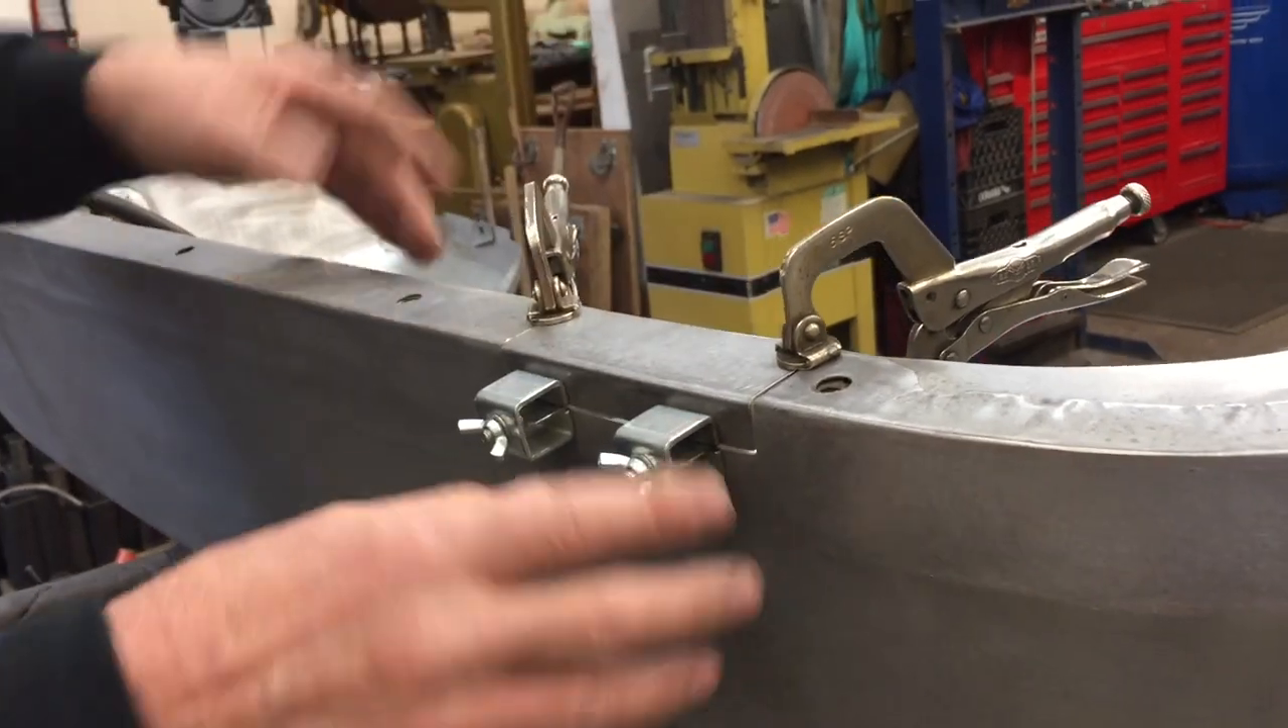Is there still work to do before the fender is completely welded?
Yes.